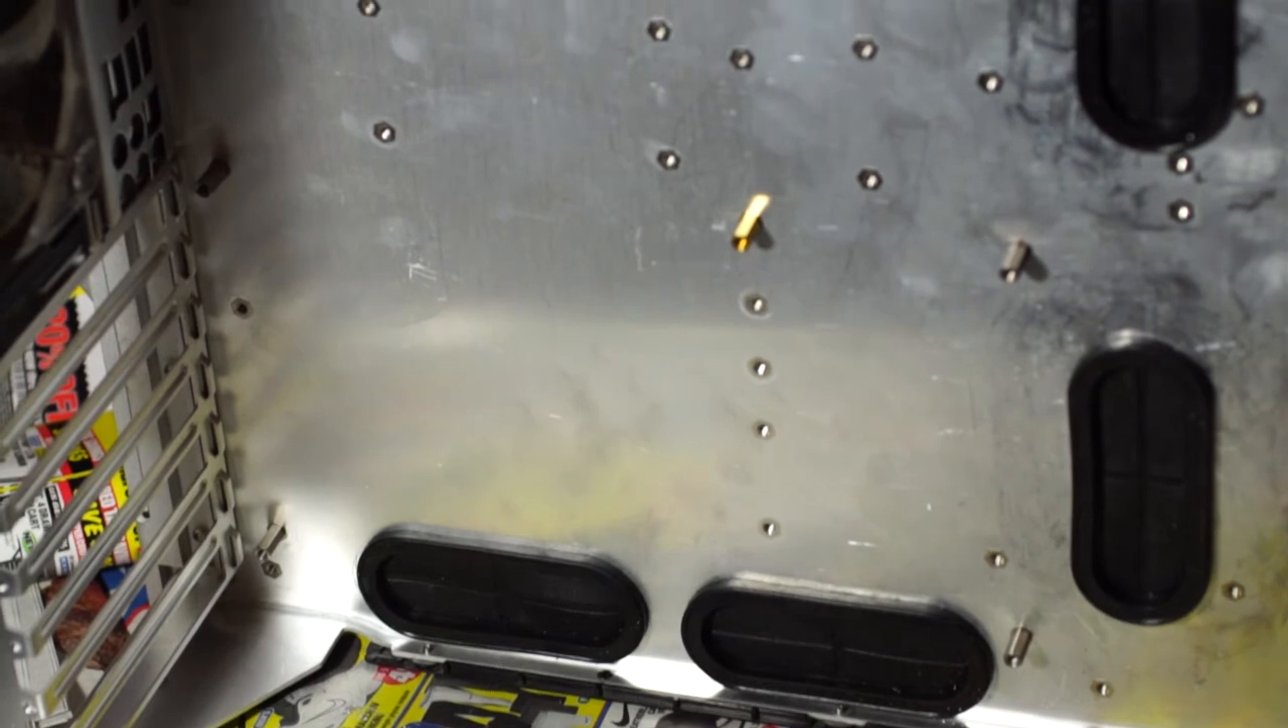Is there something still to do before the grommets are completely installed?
No.